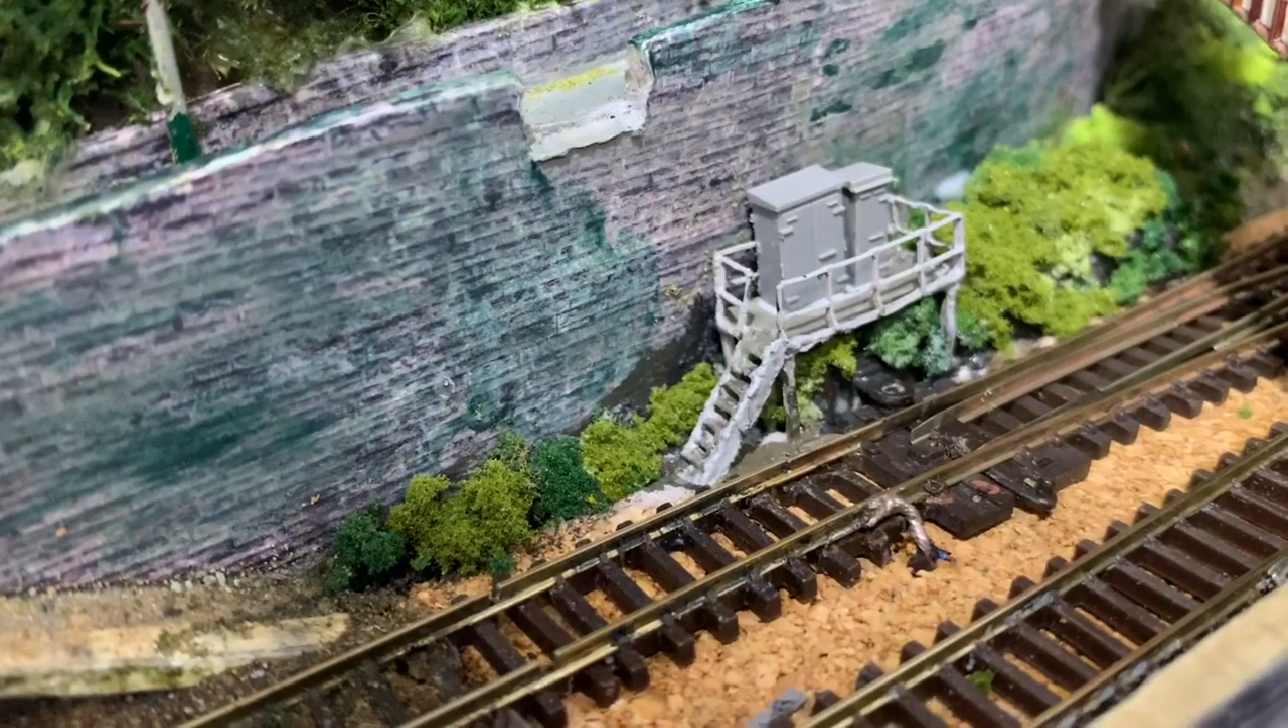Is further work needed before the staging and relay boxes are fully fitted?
No.